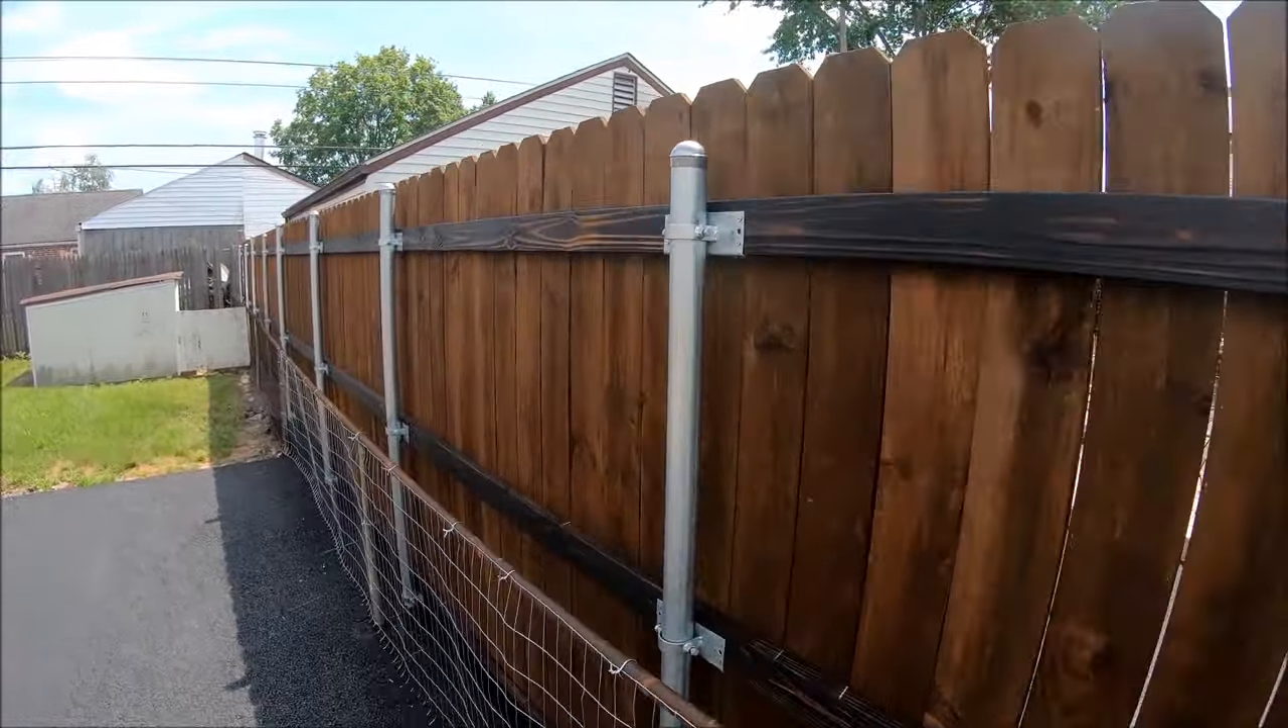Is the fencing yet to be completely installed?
No.